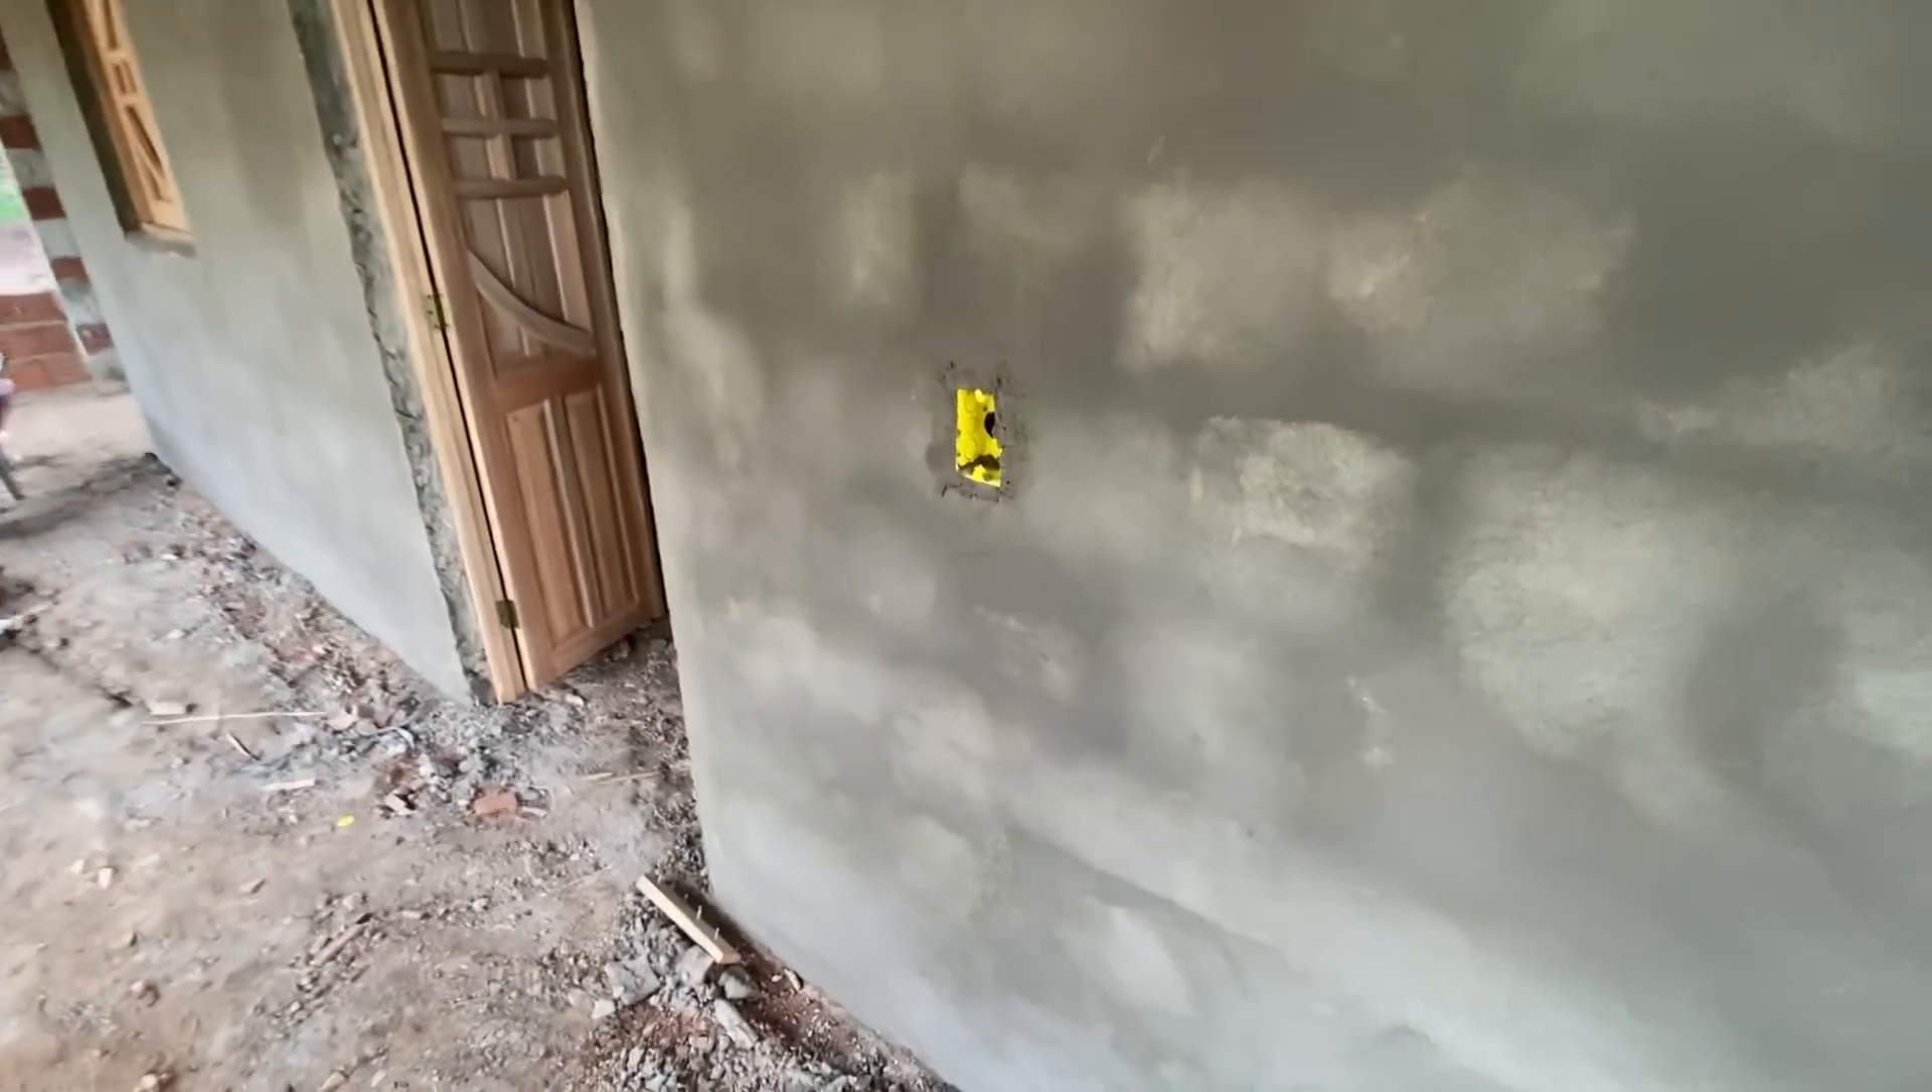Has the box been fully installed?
Yes.